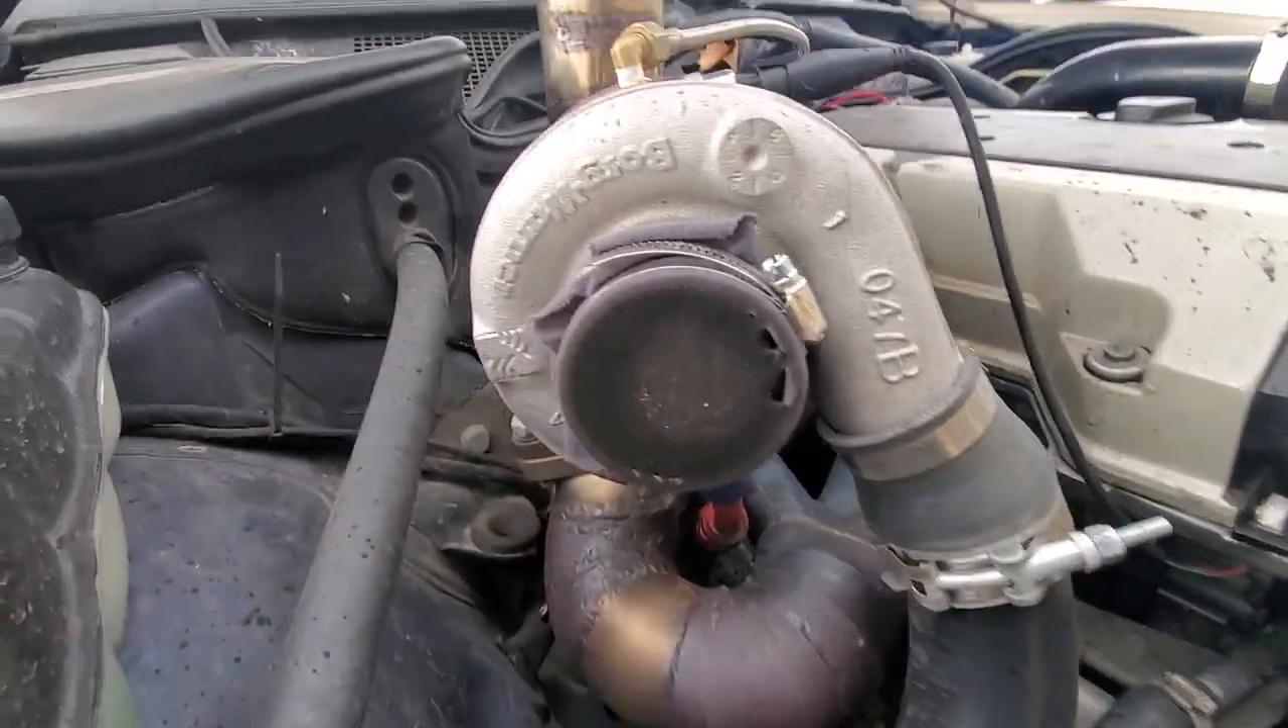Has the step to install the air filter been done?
No.